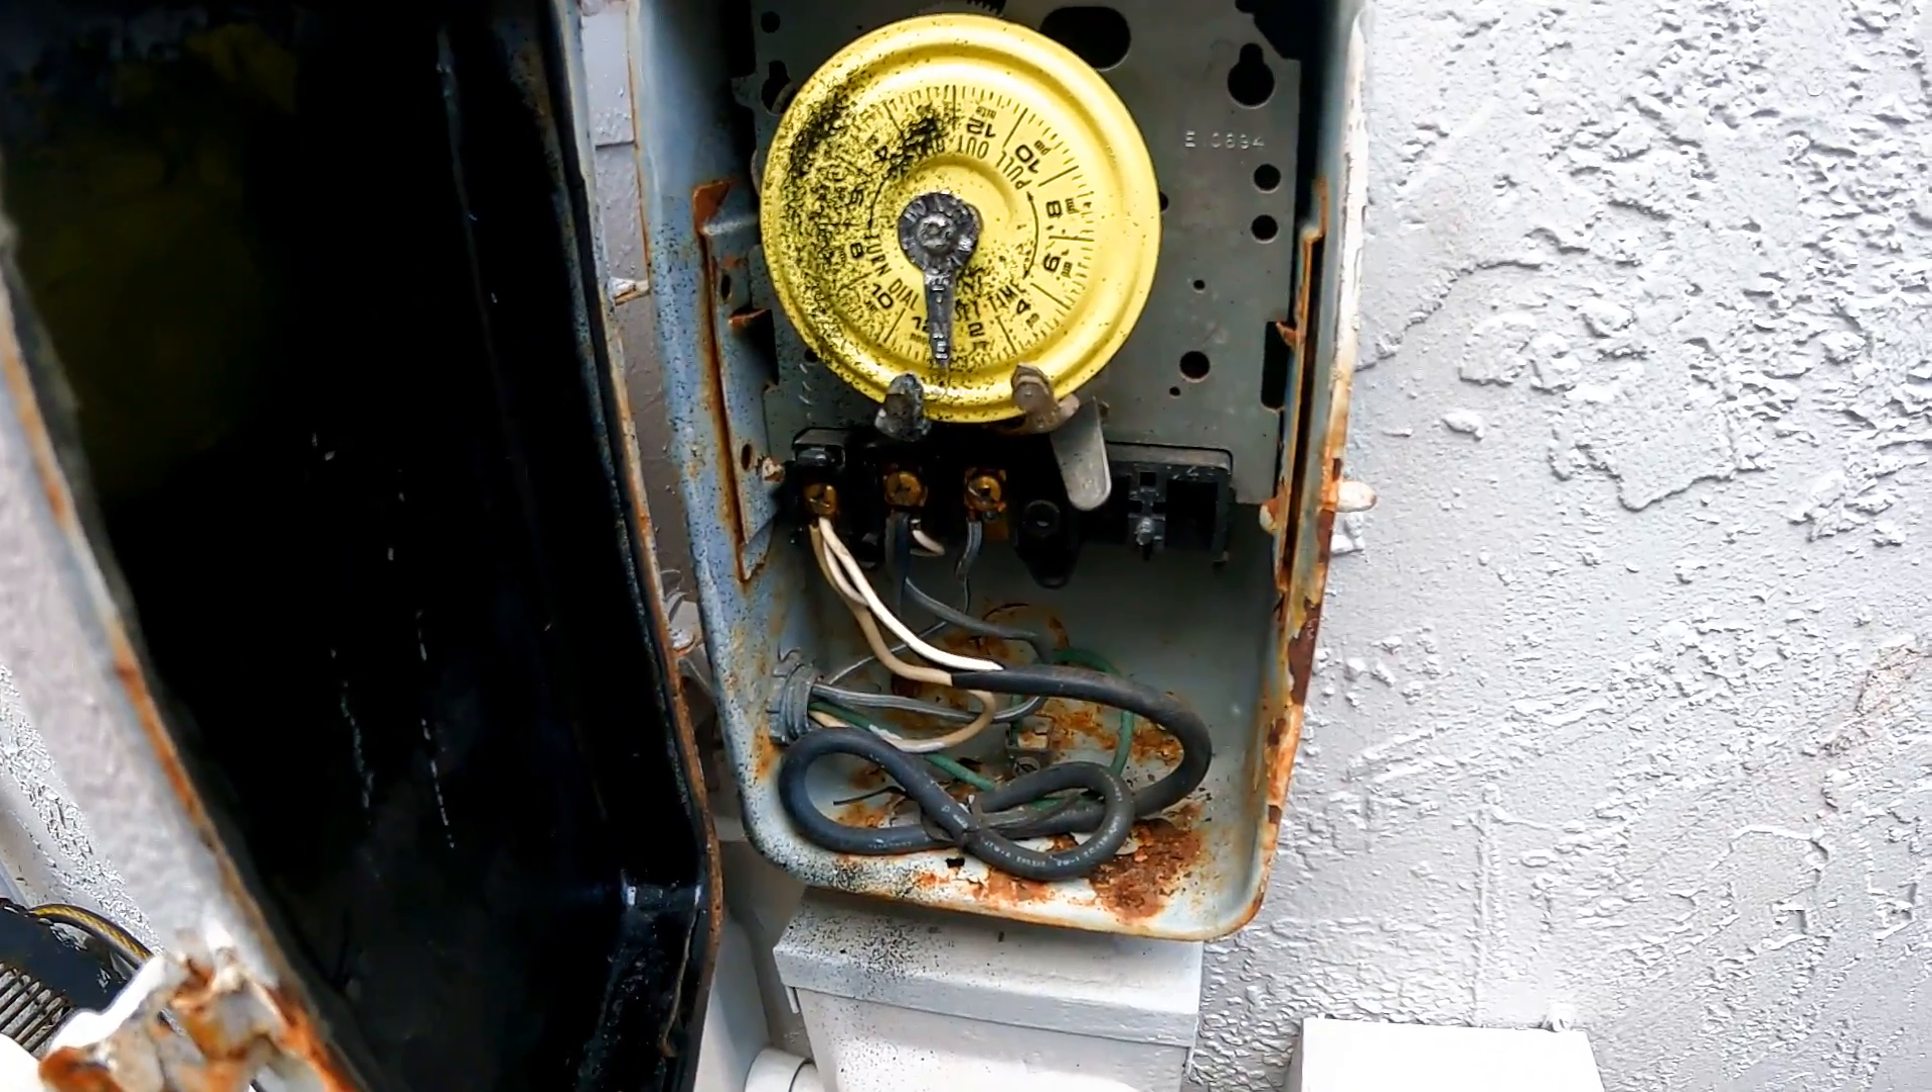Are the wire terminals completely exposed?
Yes.